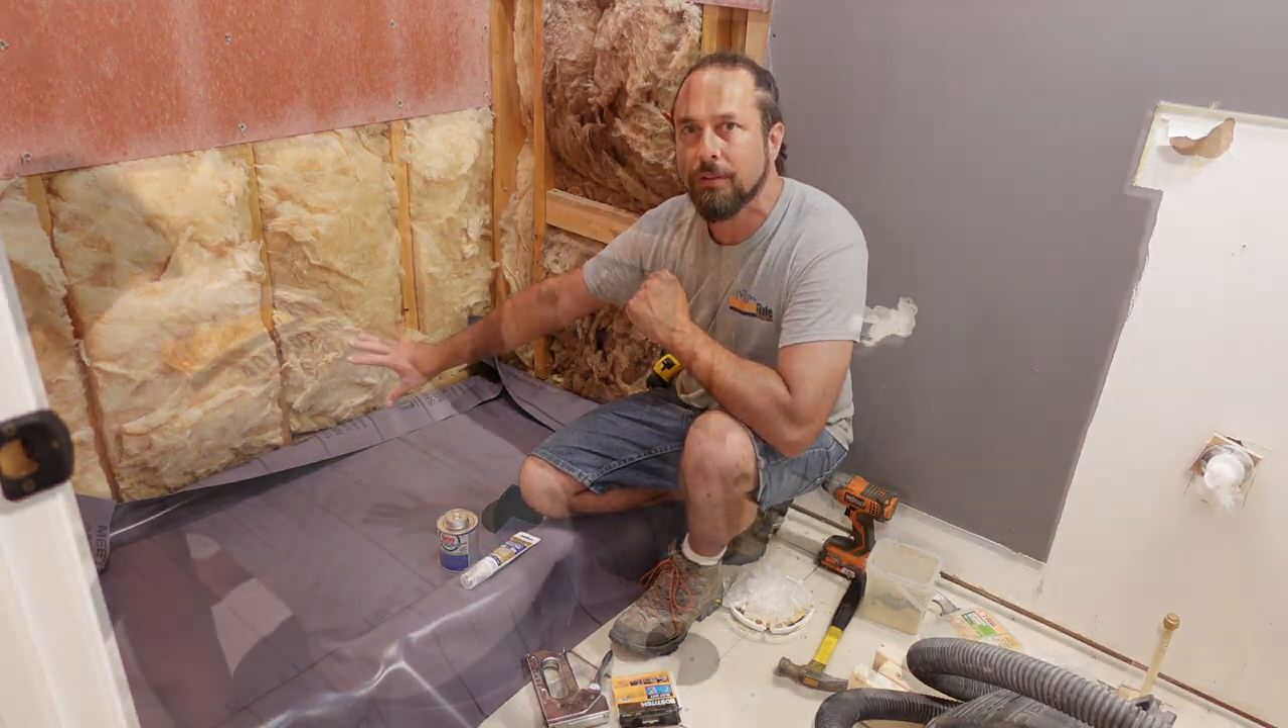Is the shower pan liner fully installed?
No.